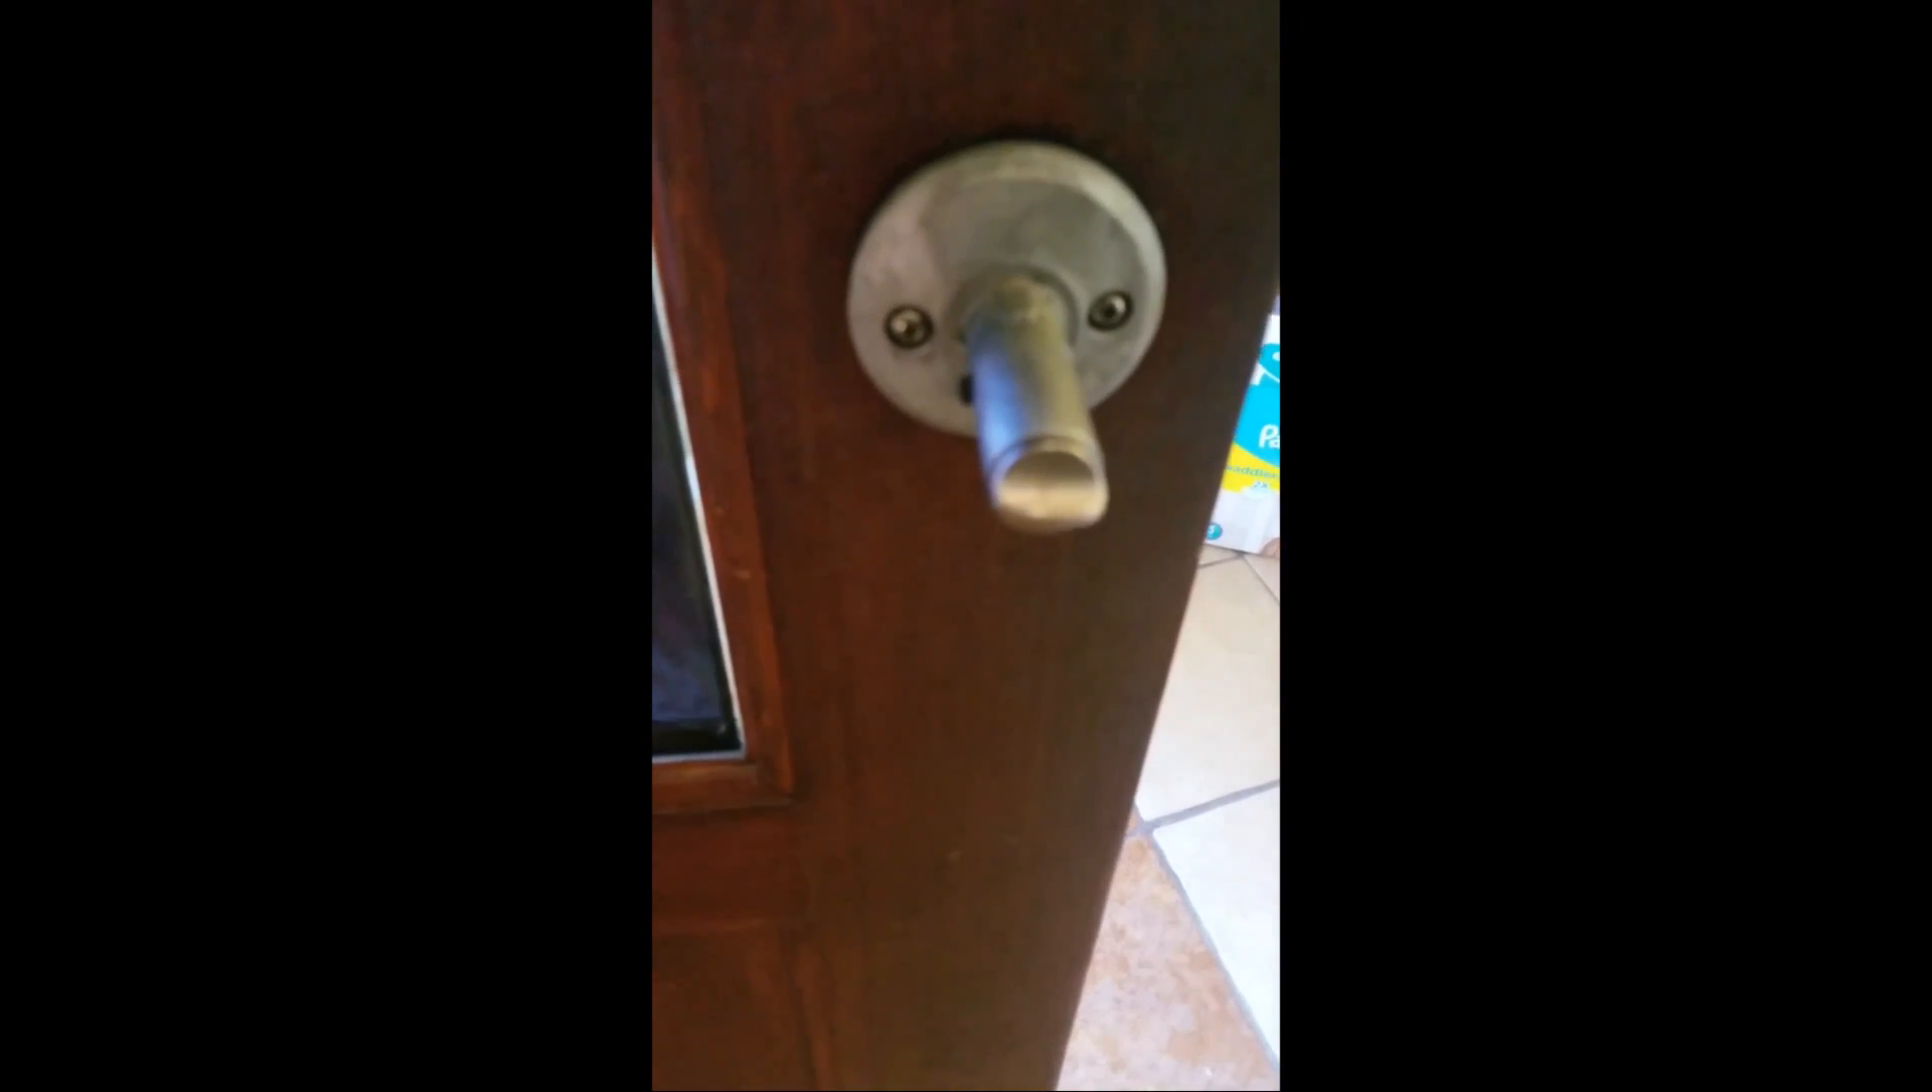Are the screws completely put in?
Yes.